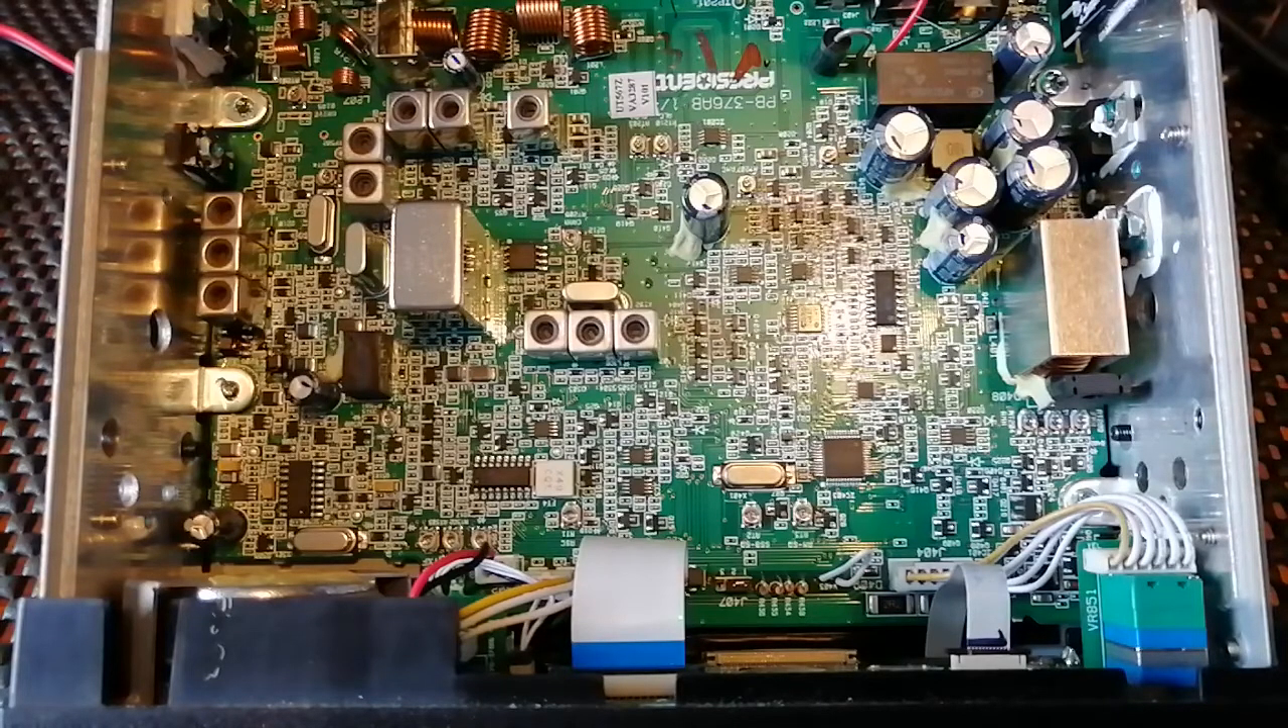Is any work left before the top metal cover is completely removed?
No.